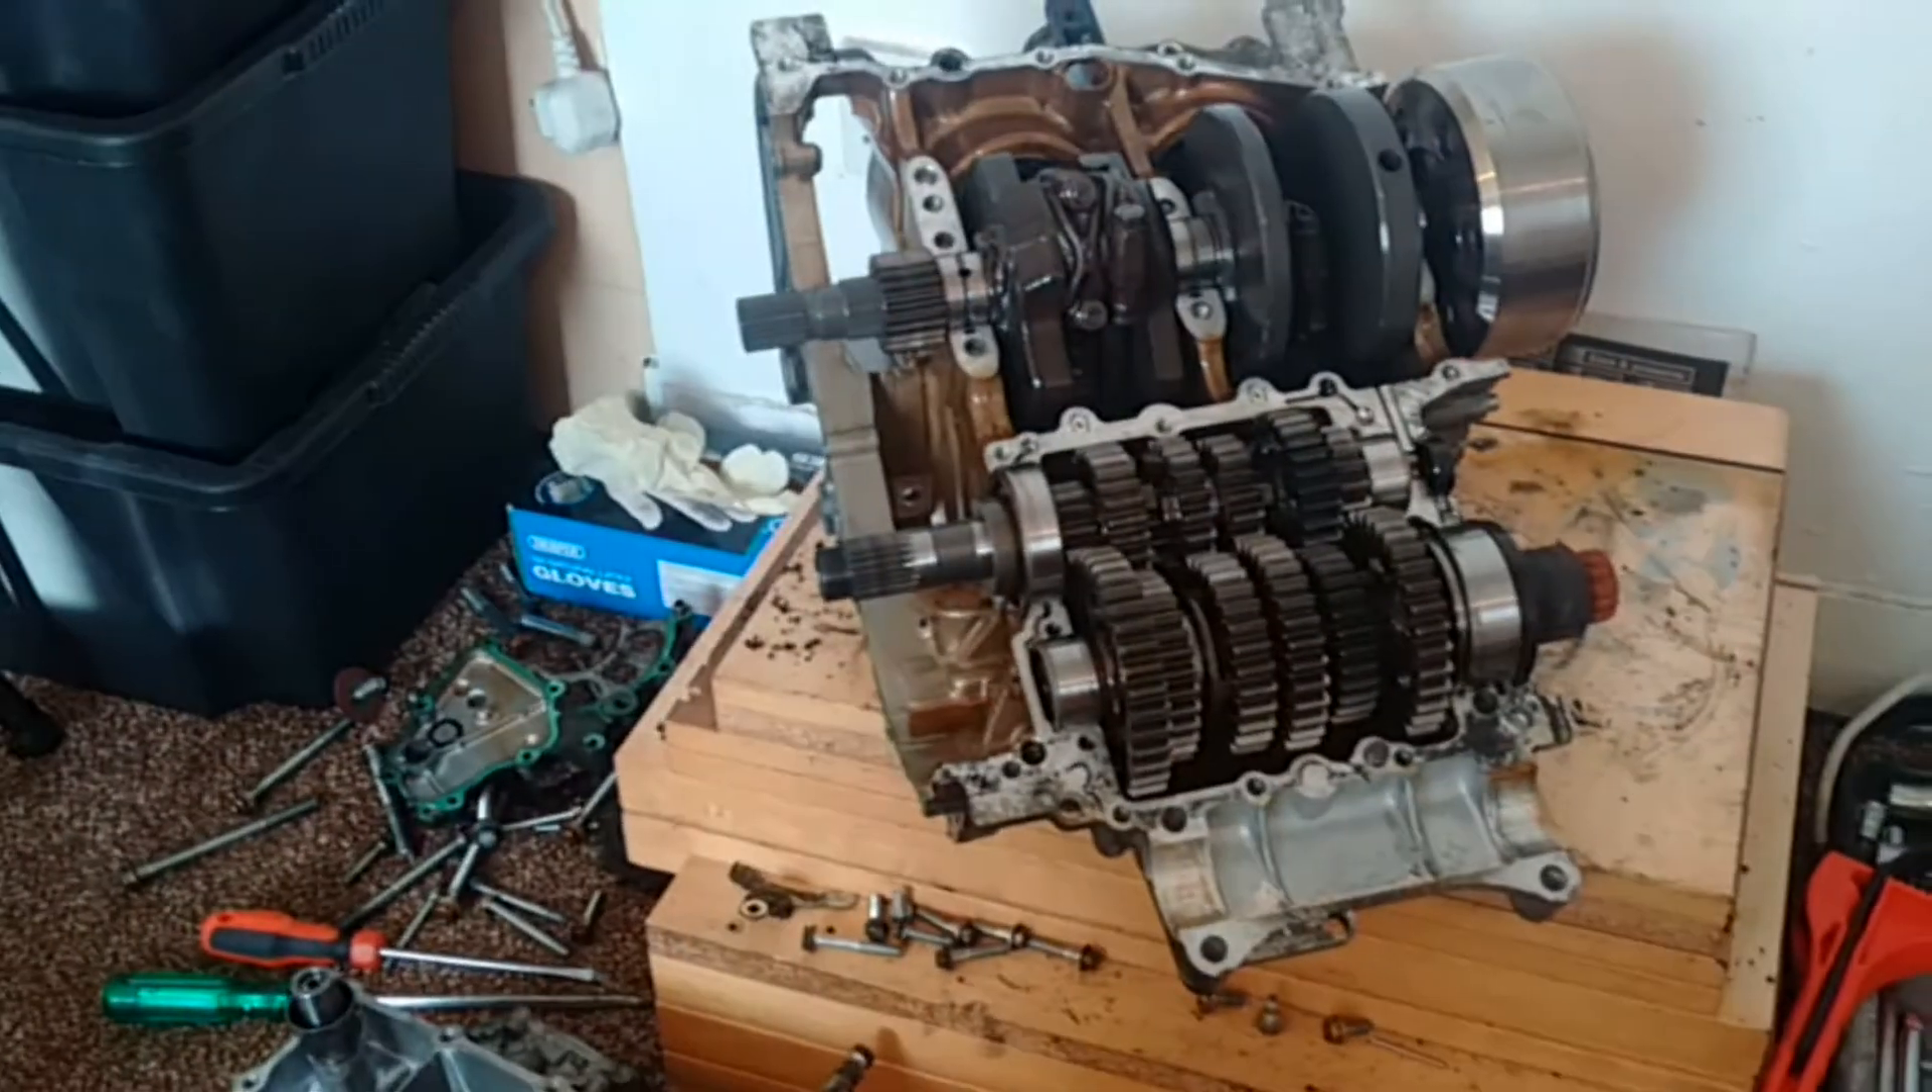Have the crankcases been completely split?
Yes.